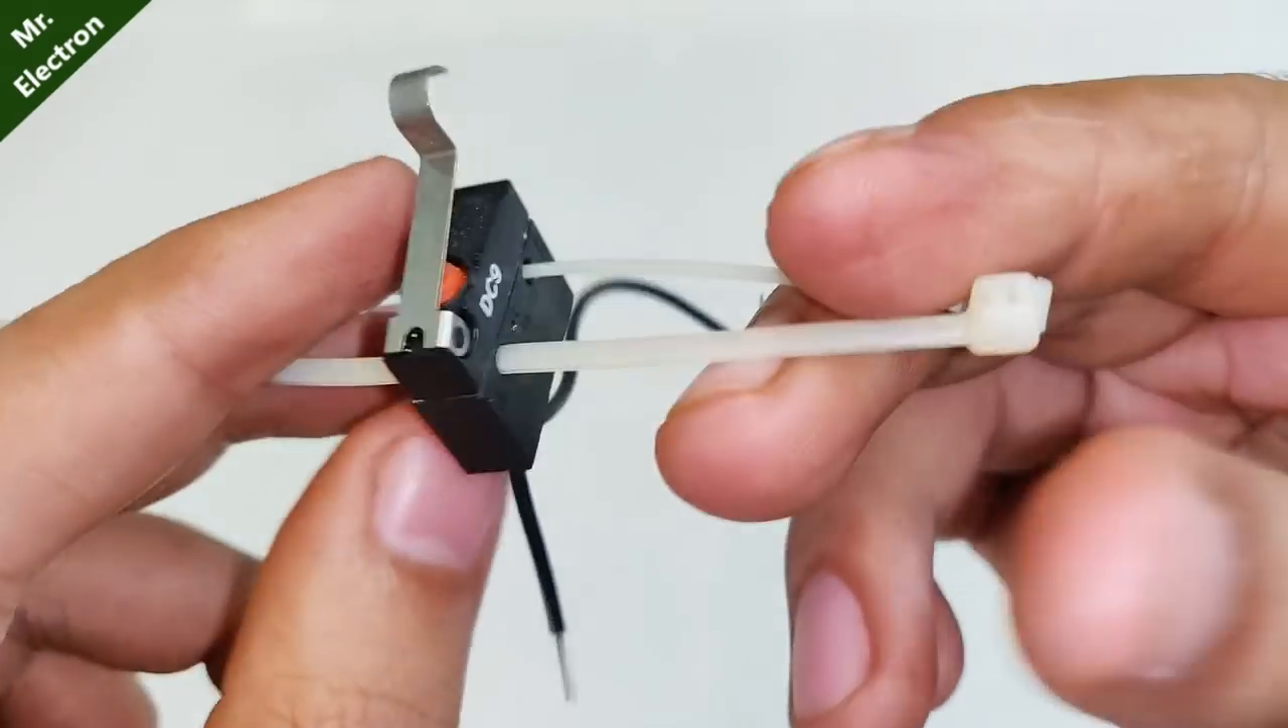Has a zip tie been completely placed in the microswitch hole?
Yes.